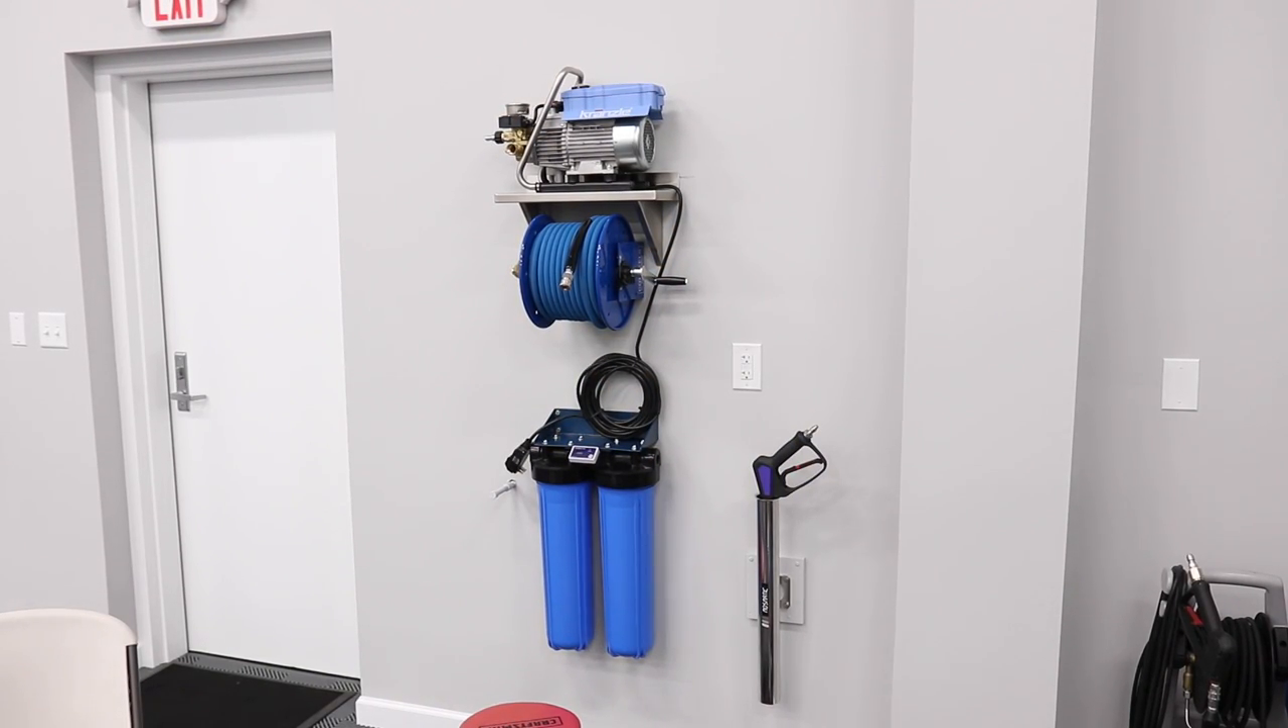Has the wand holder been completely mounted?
Yes.